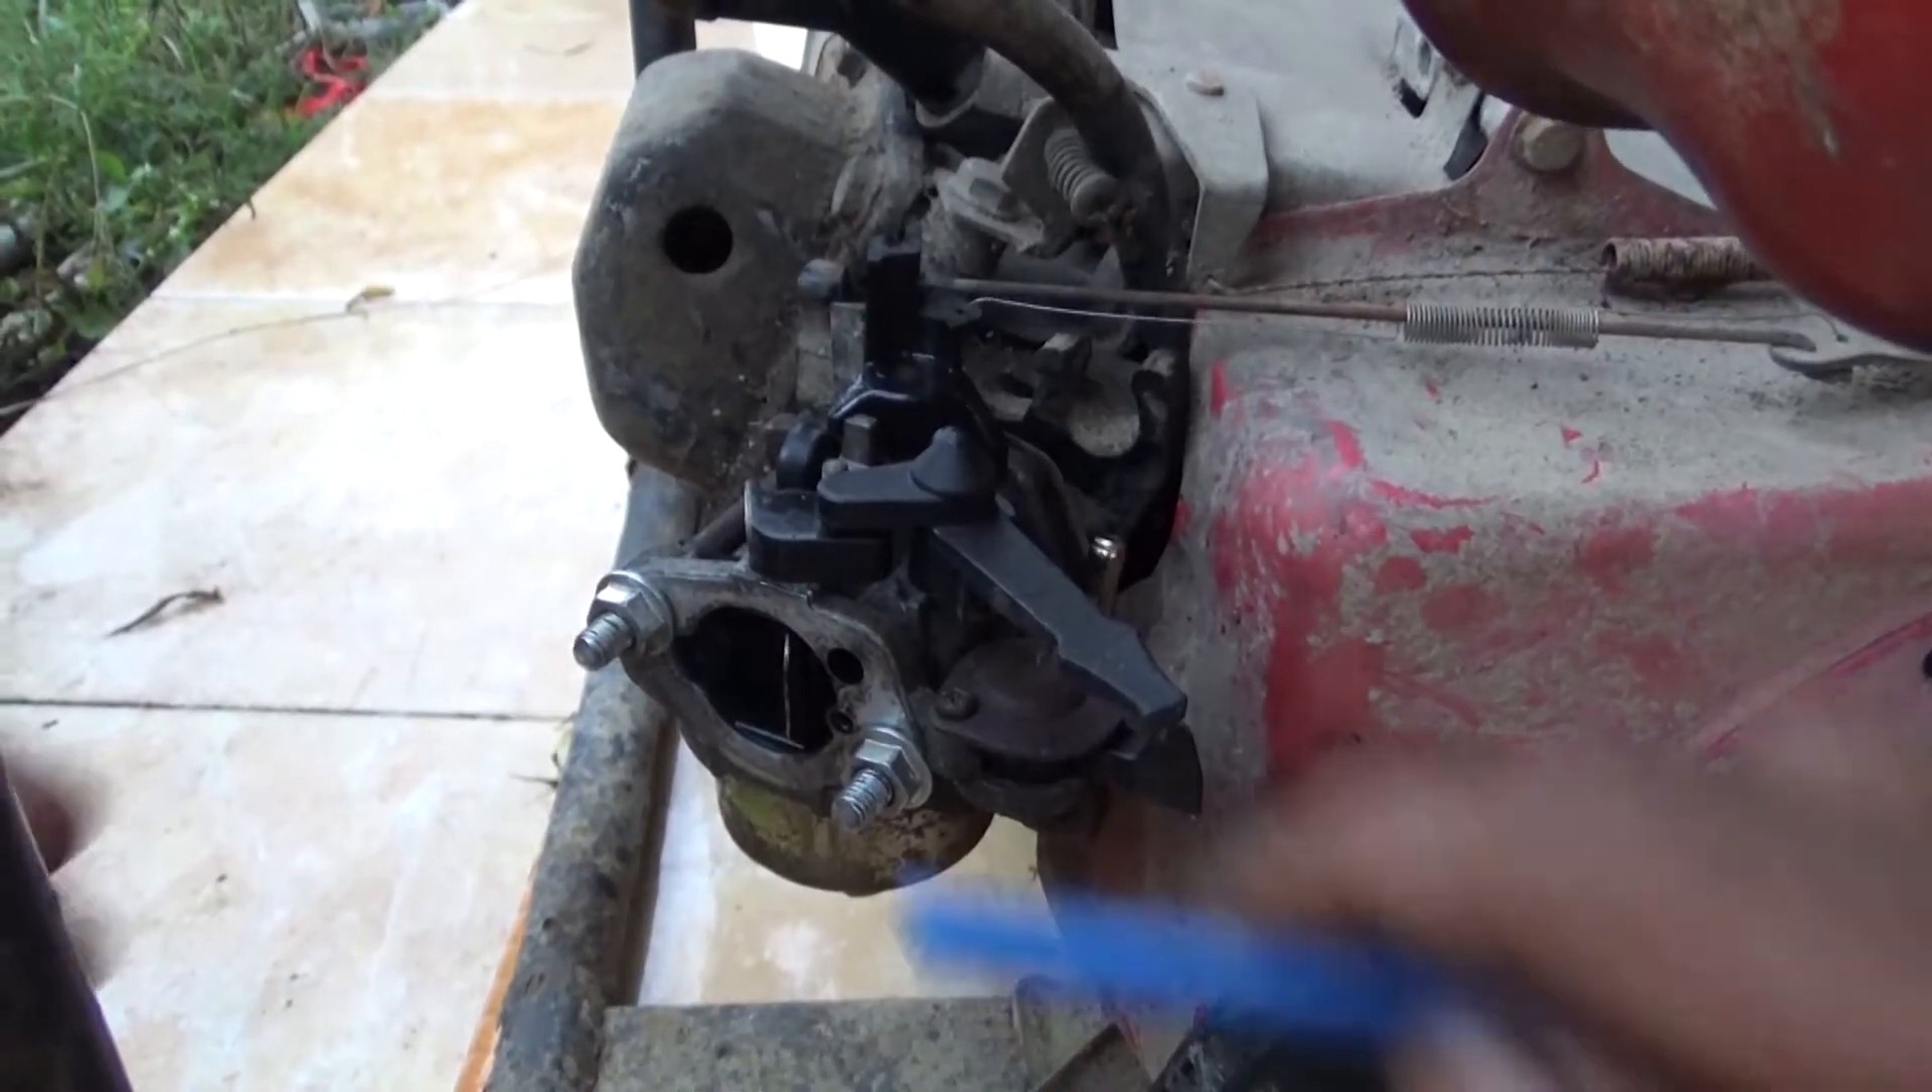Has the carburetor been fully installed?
Yes.